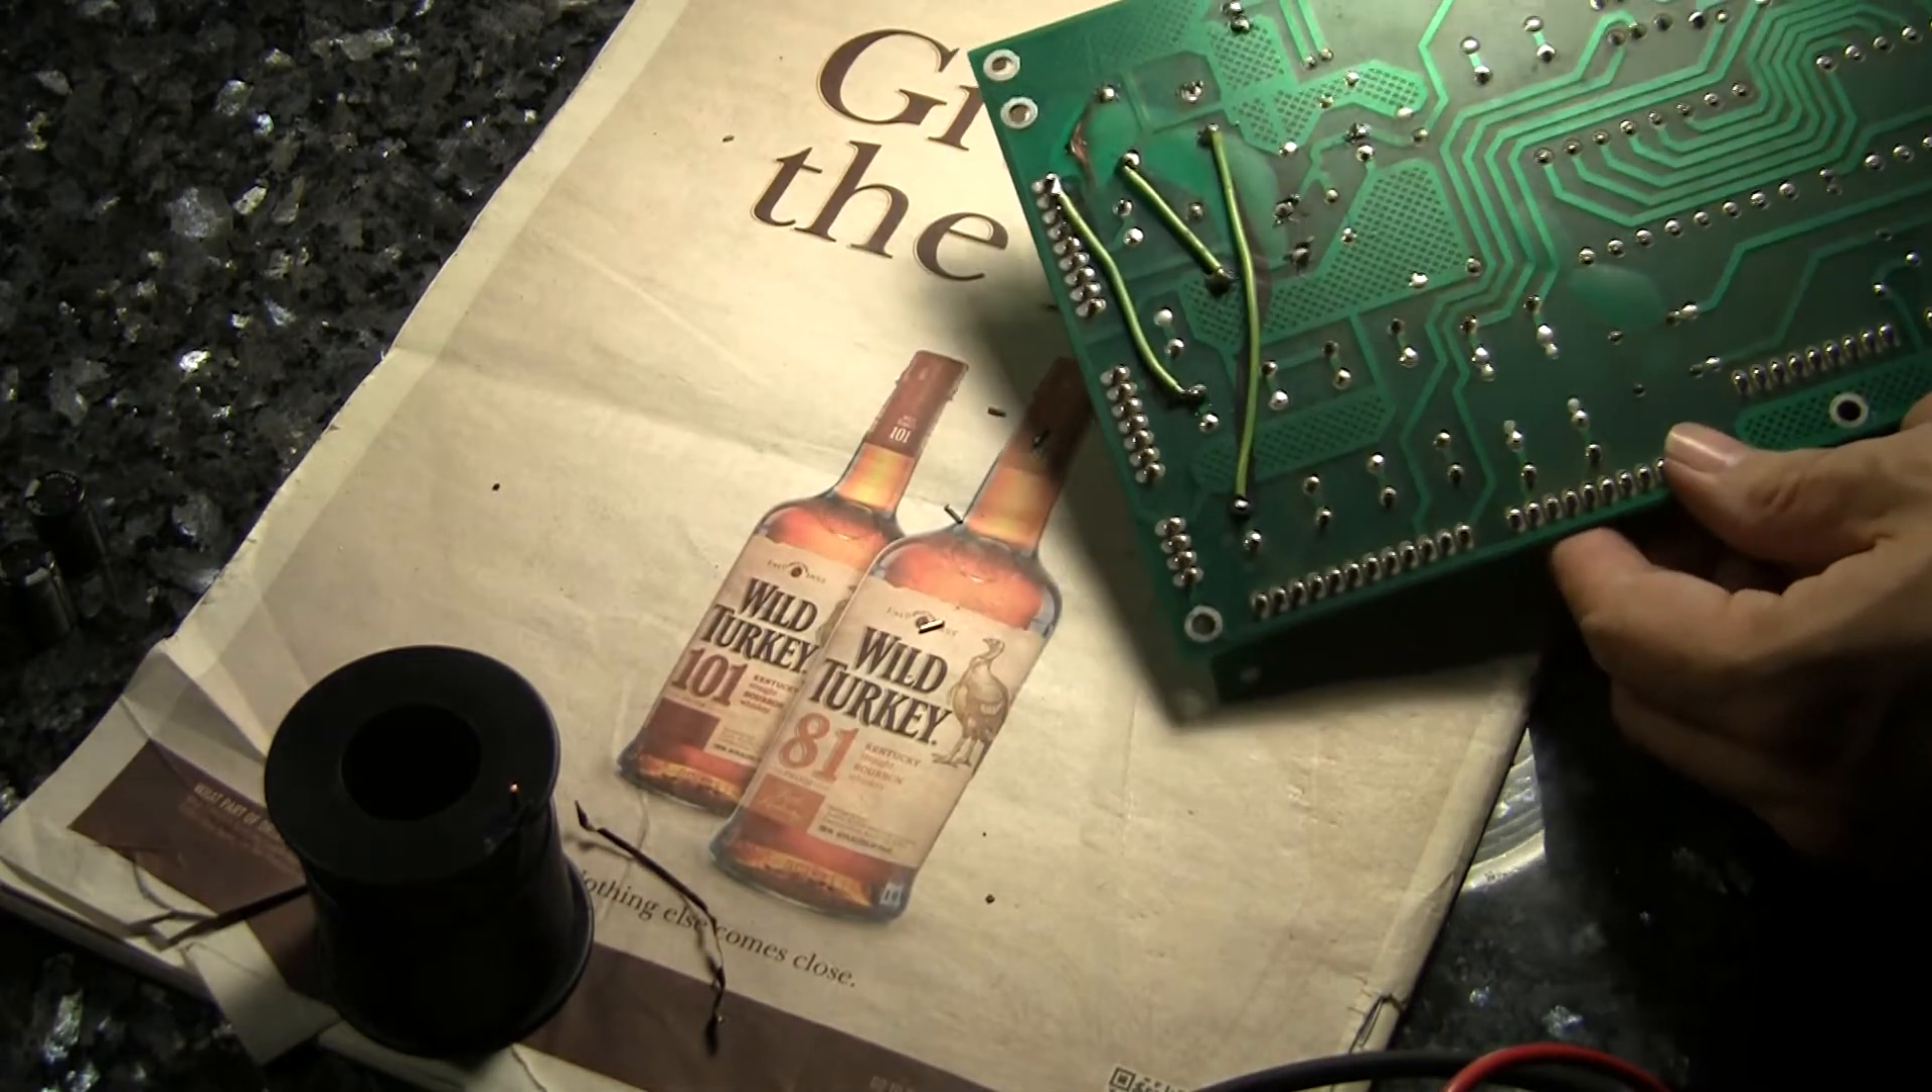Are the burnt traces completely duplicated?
Yes.